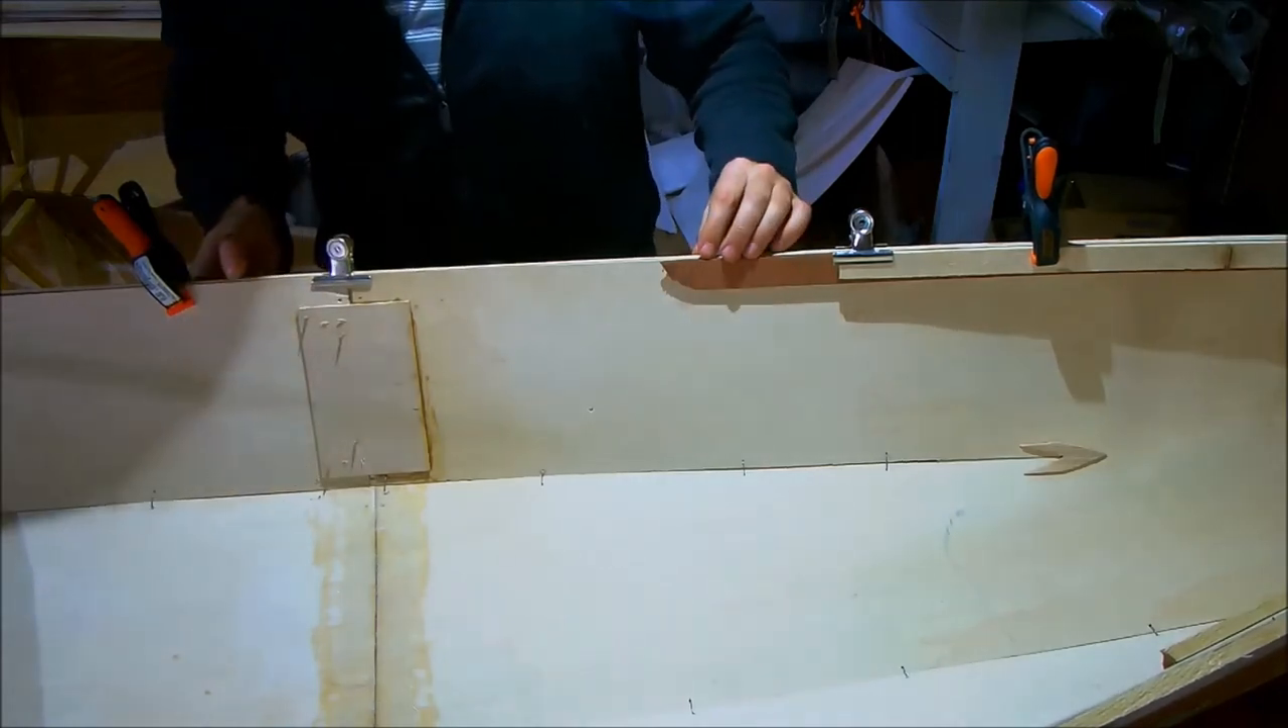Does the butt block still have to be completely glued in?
No.